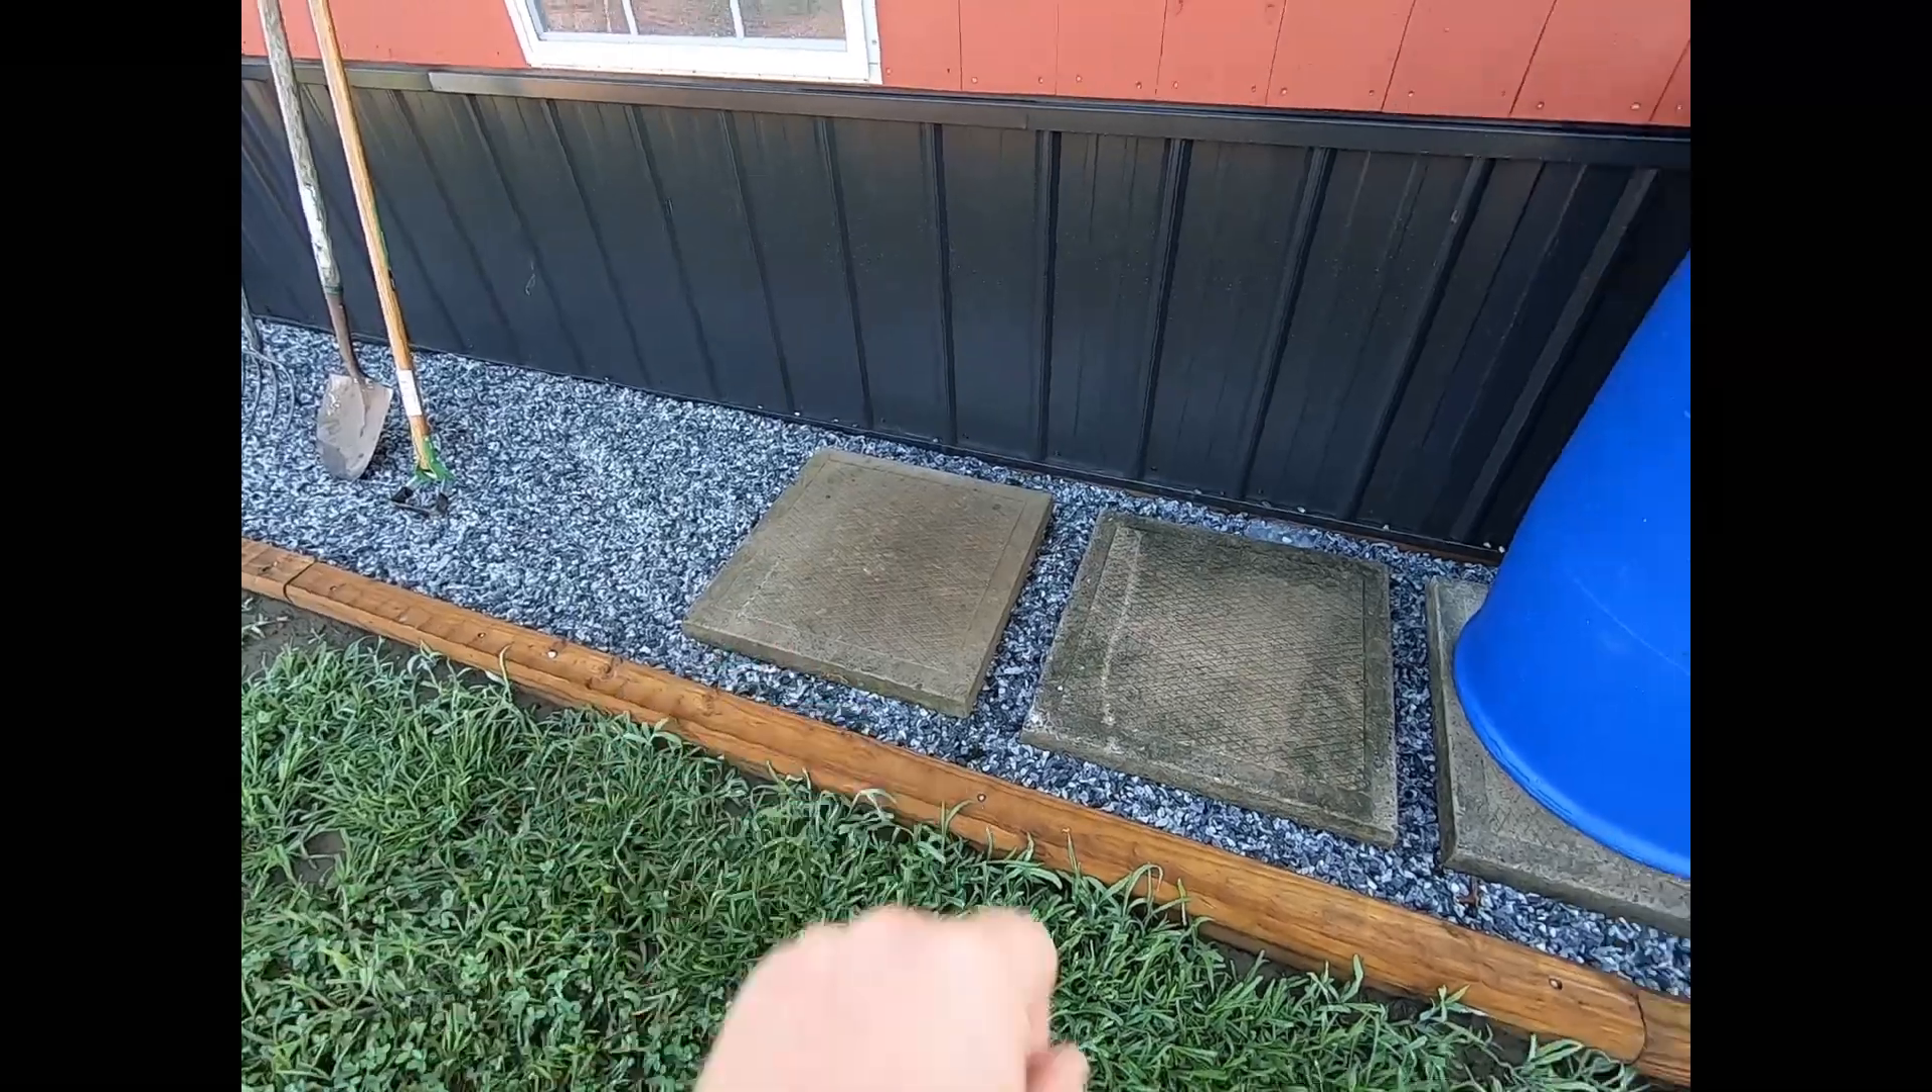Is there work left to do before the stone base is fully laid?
No.